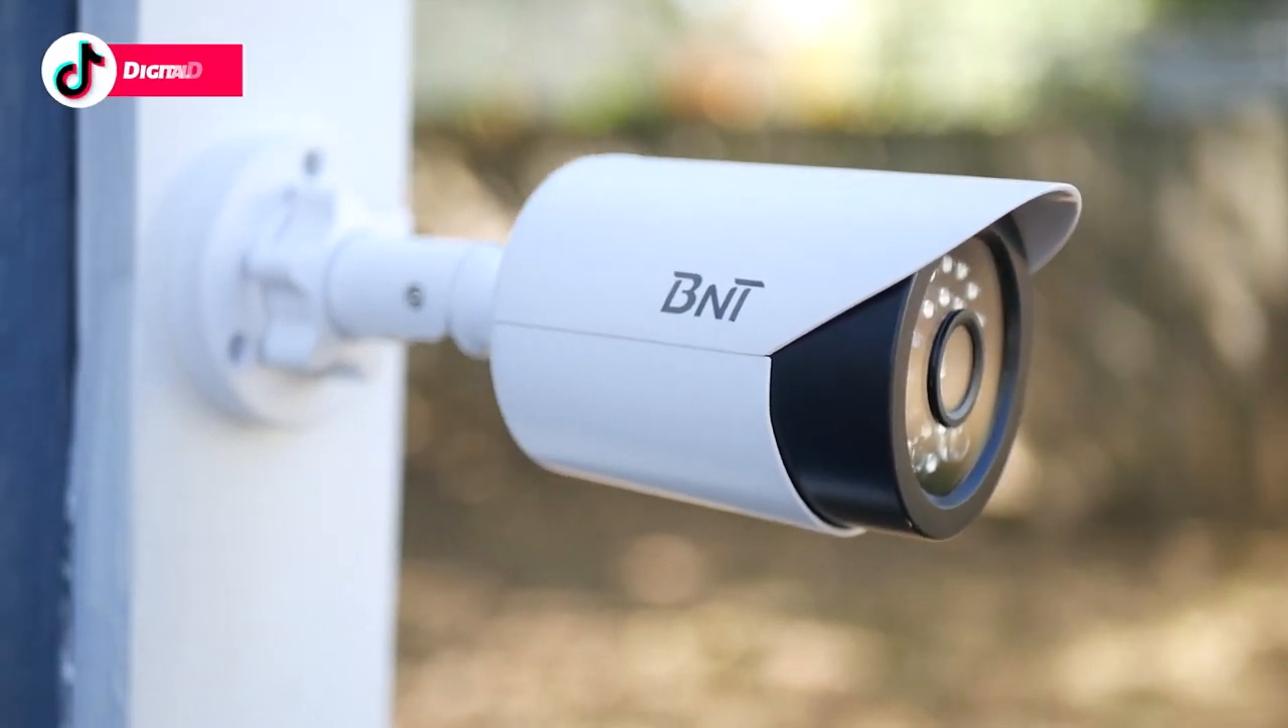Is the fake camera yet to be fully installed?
No.